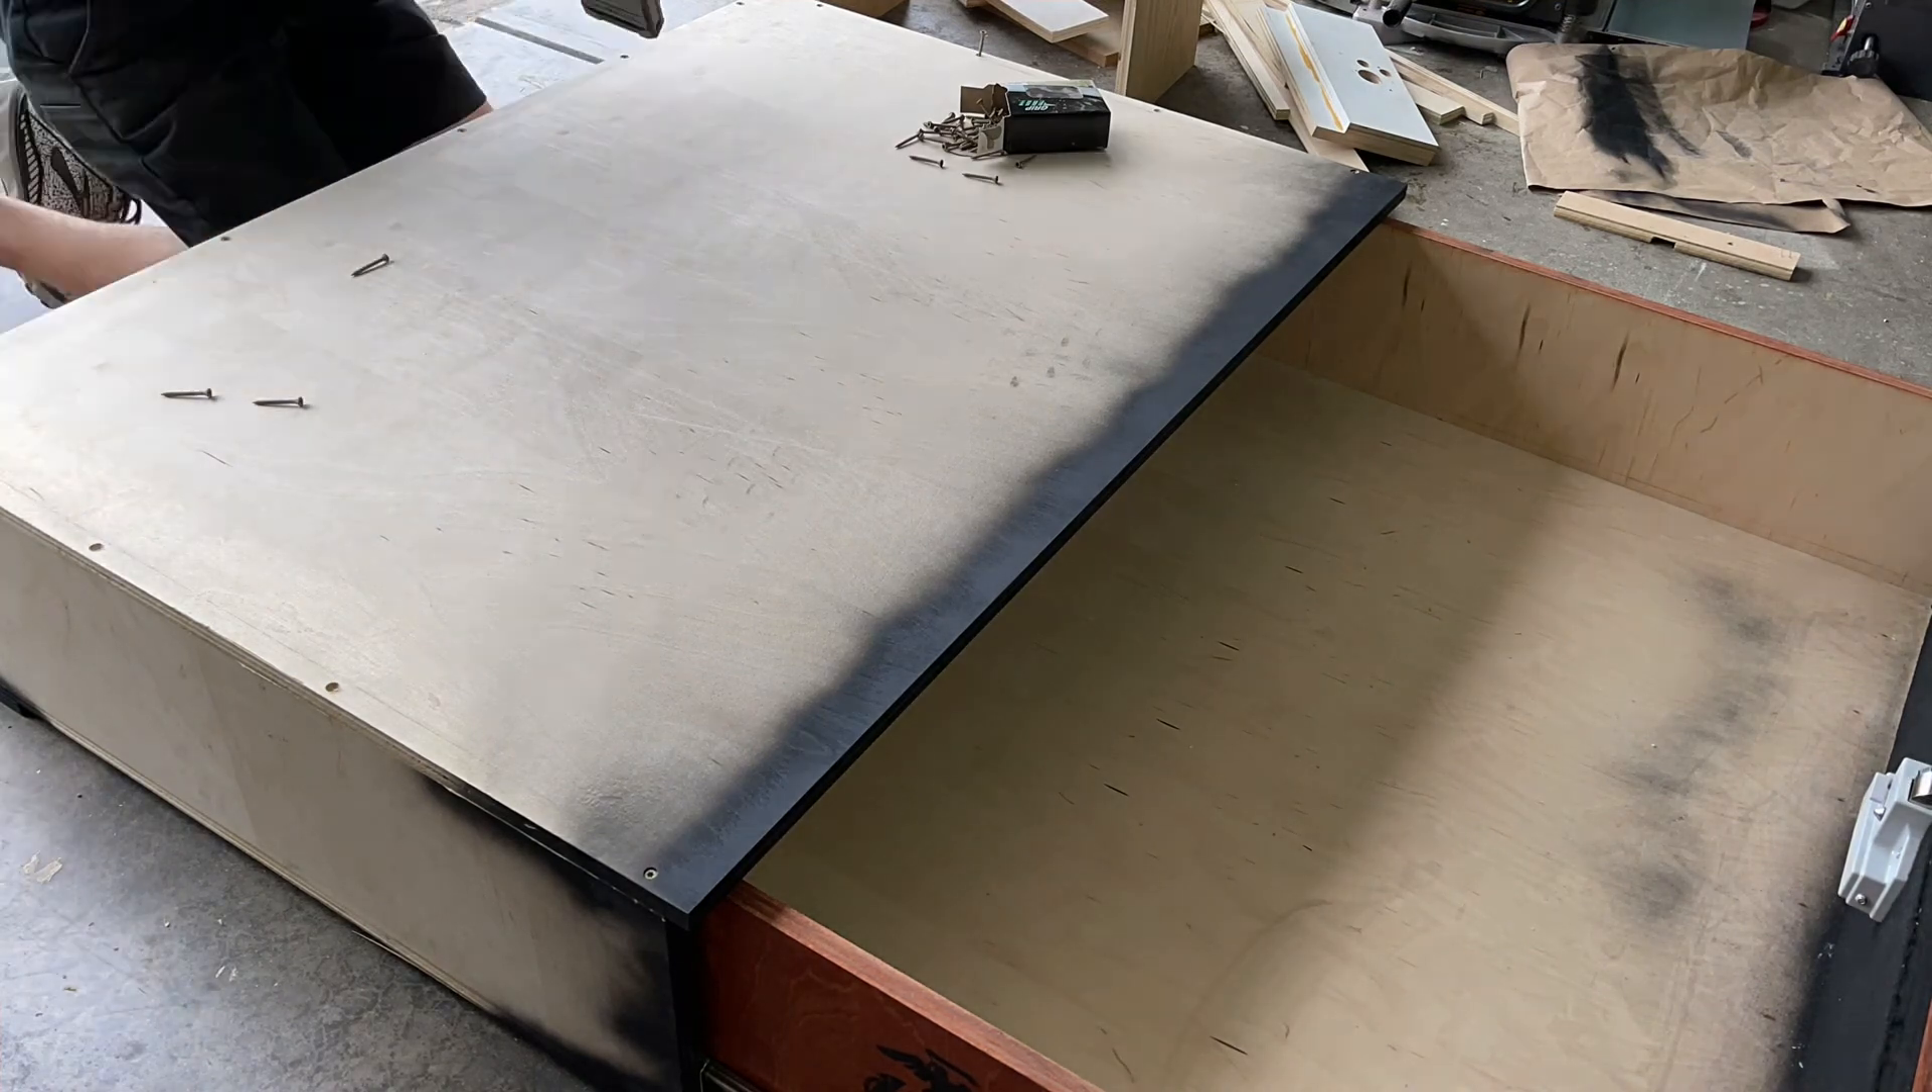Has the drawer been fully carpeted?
No.